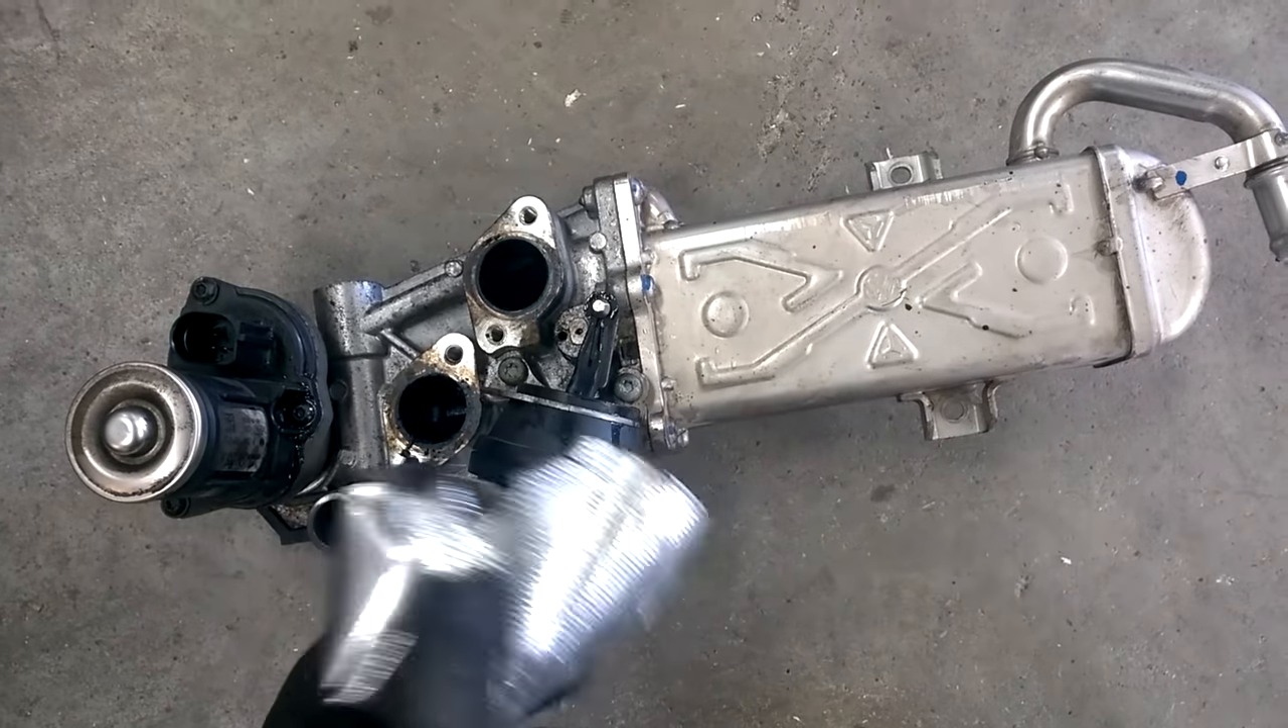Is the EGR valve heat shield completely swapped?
No.